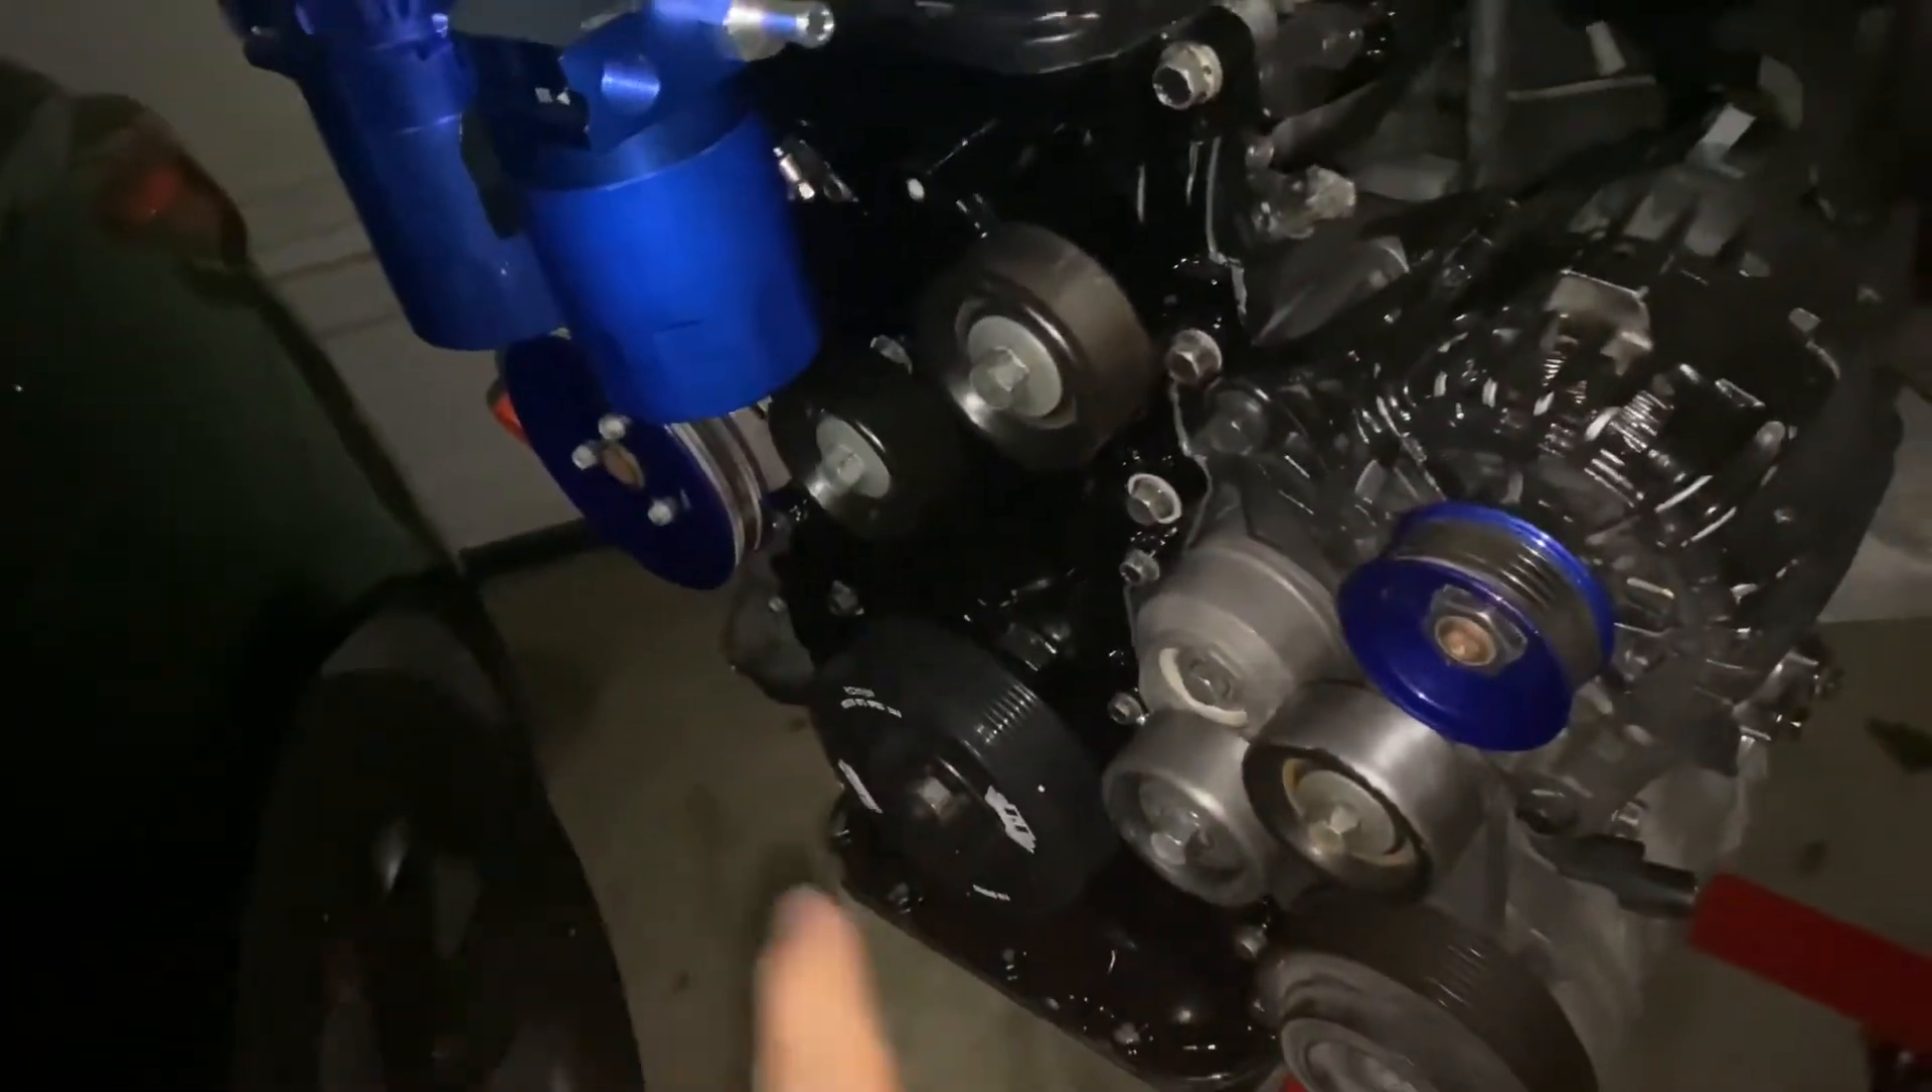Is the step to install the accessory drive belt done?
No.